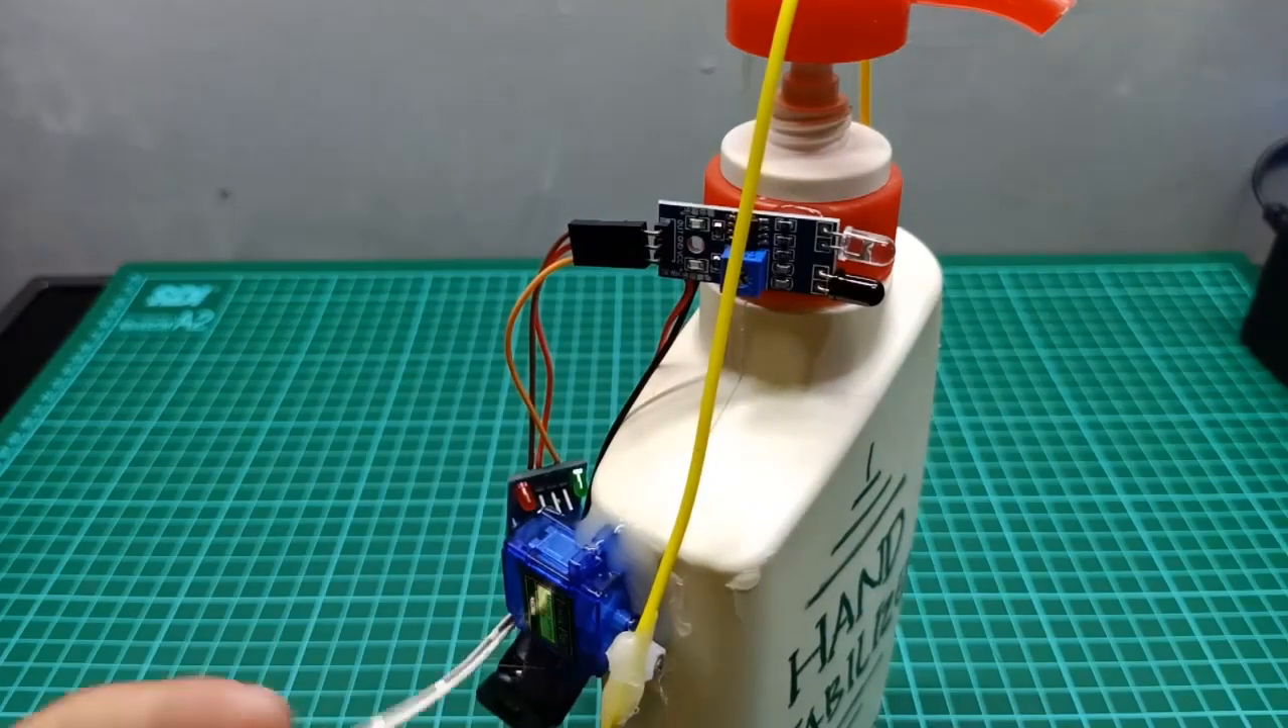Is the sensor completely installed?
Yes.